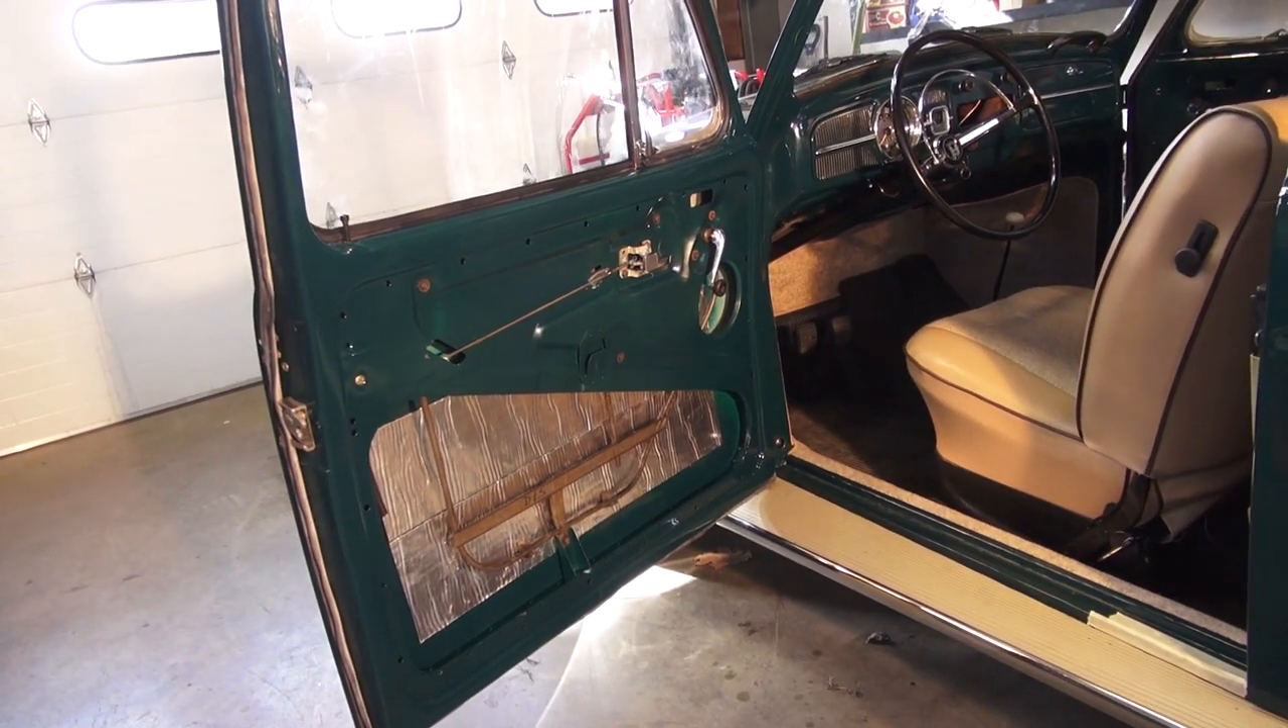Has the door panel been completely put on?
No.